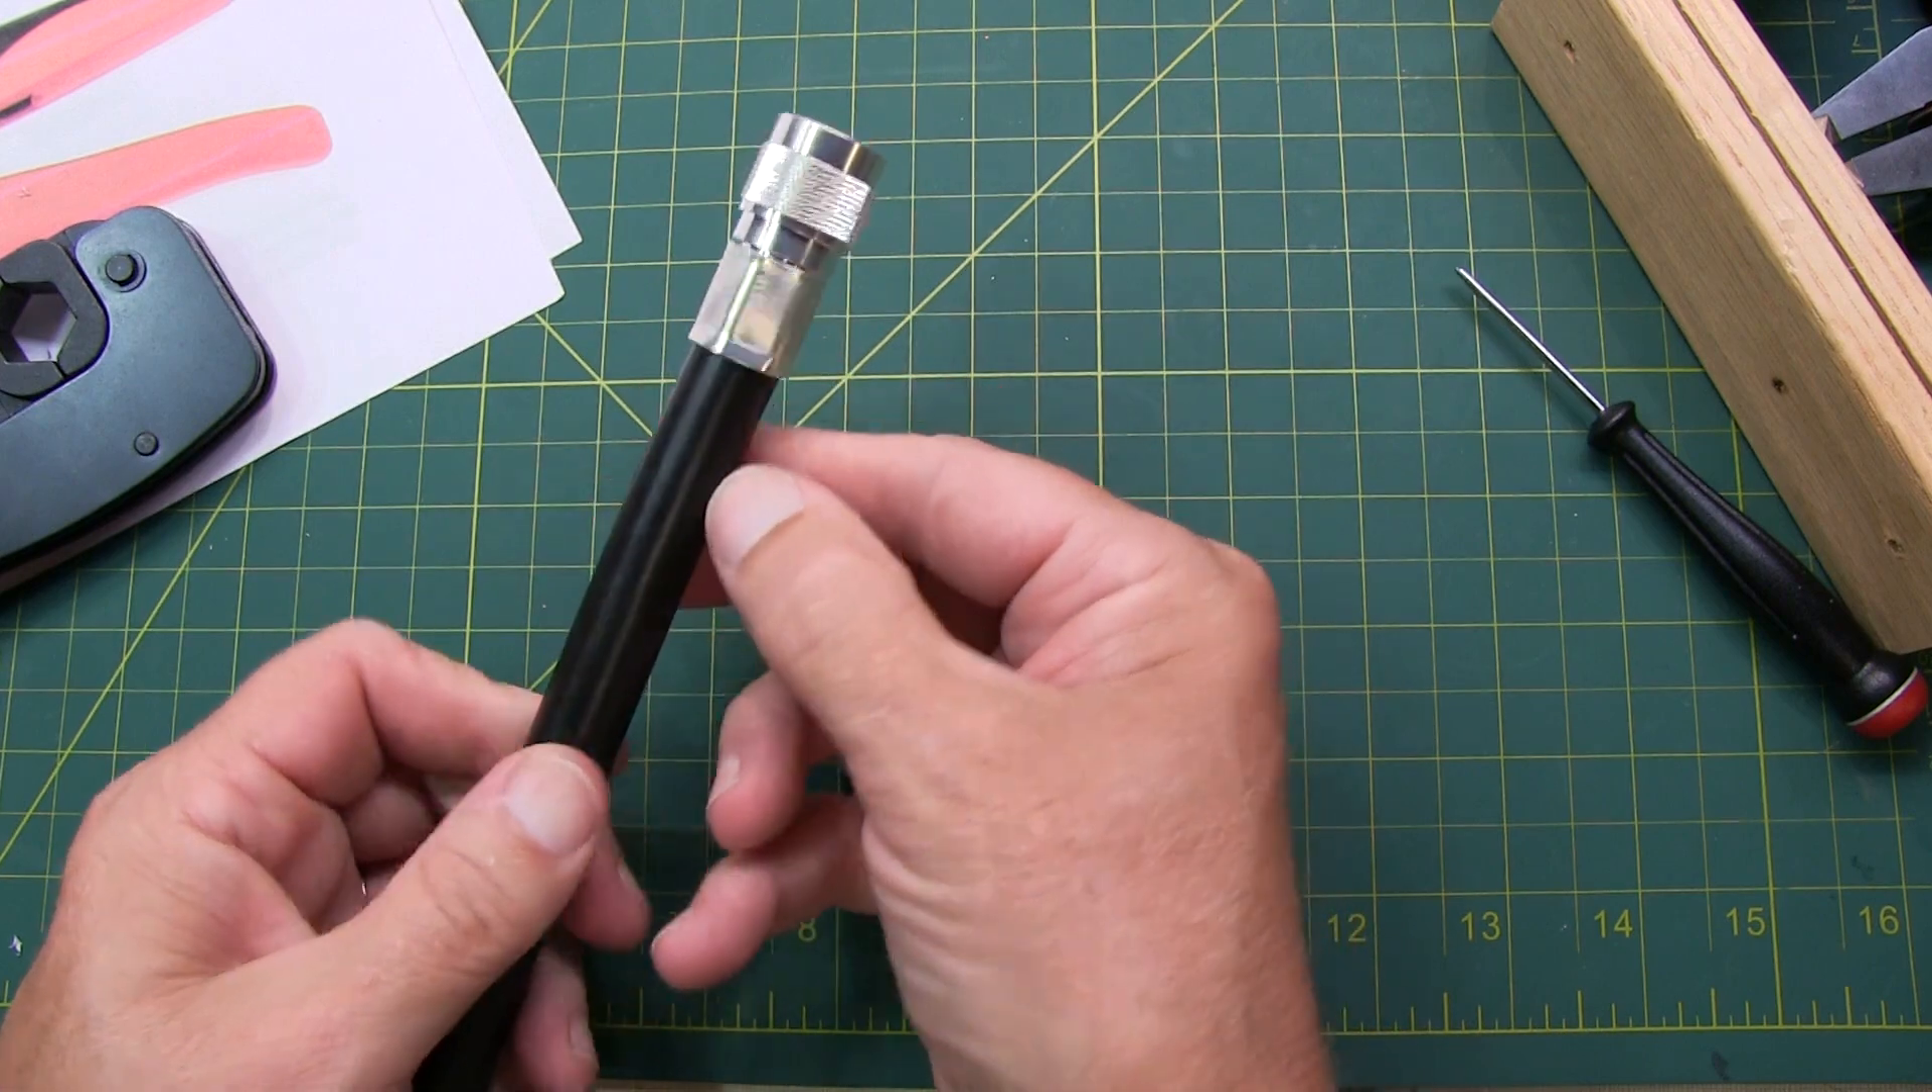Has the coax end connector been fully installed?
Yes.